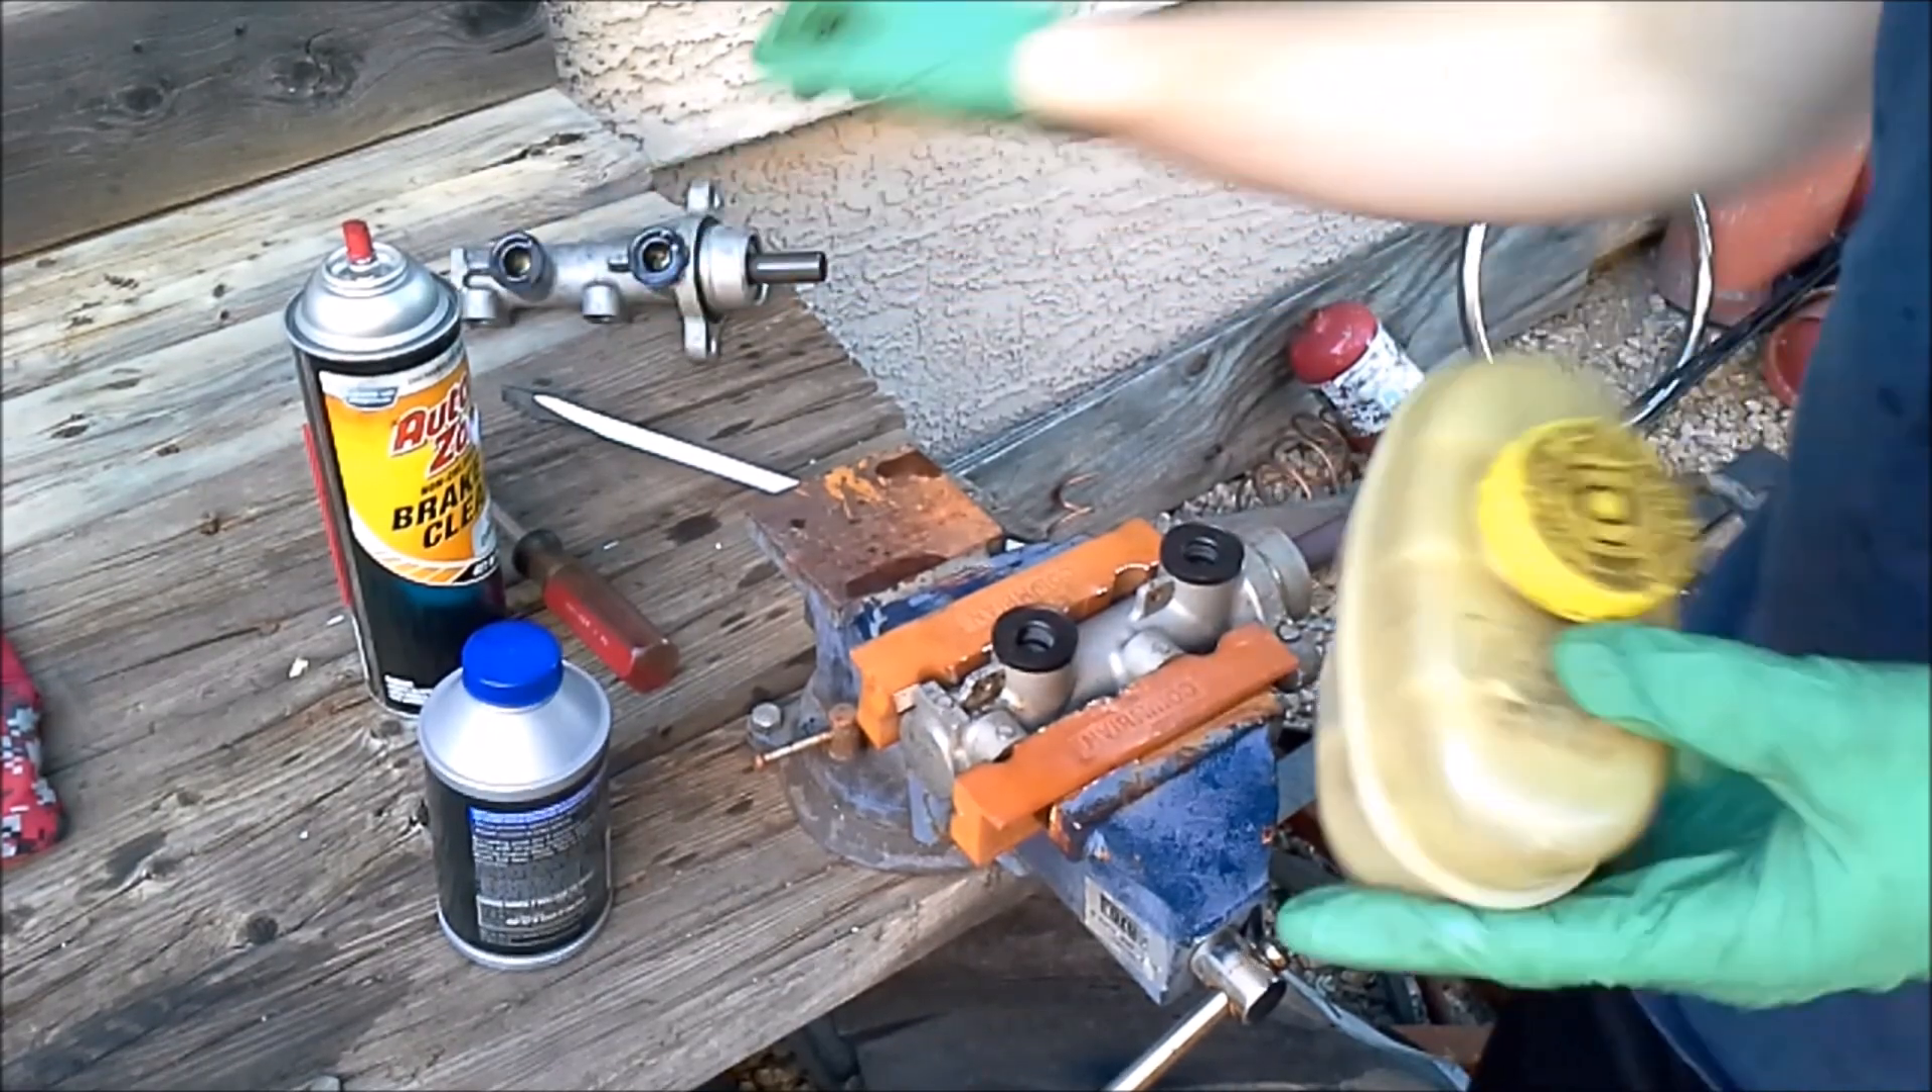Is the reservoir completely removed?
Yes.